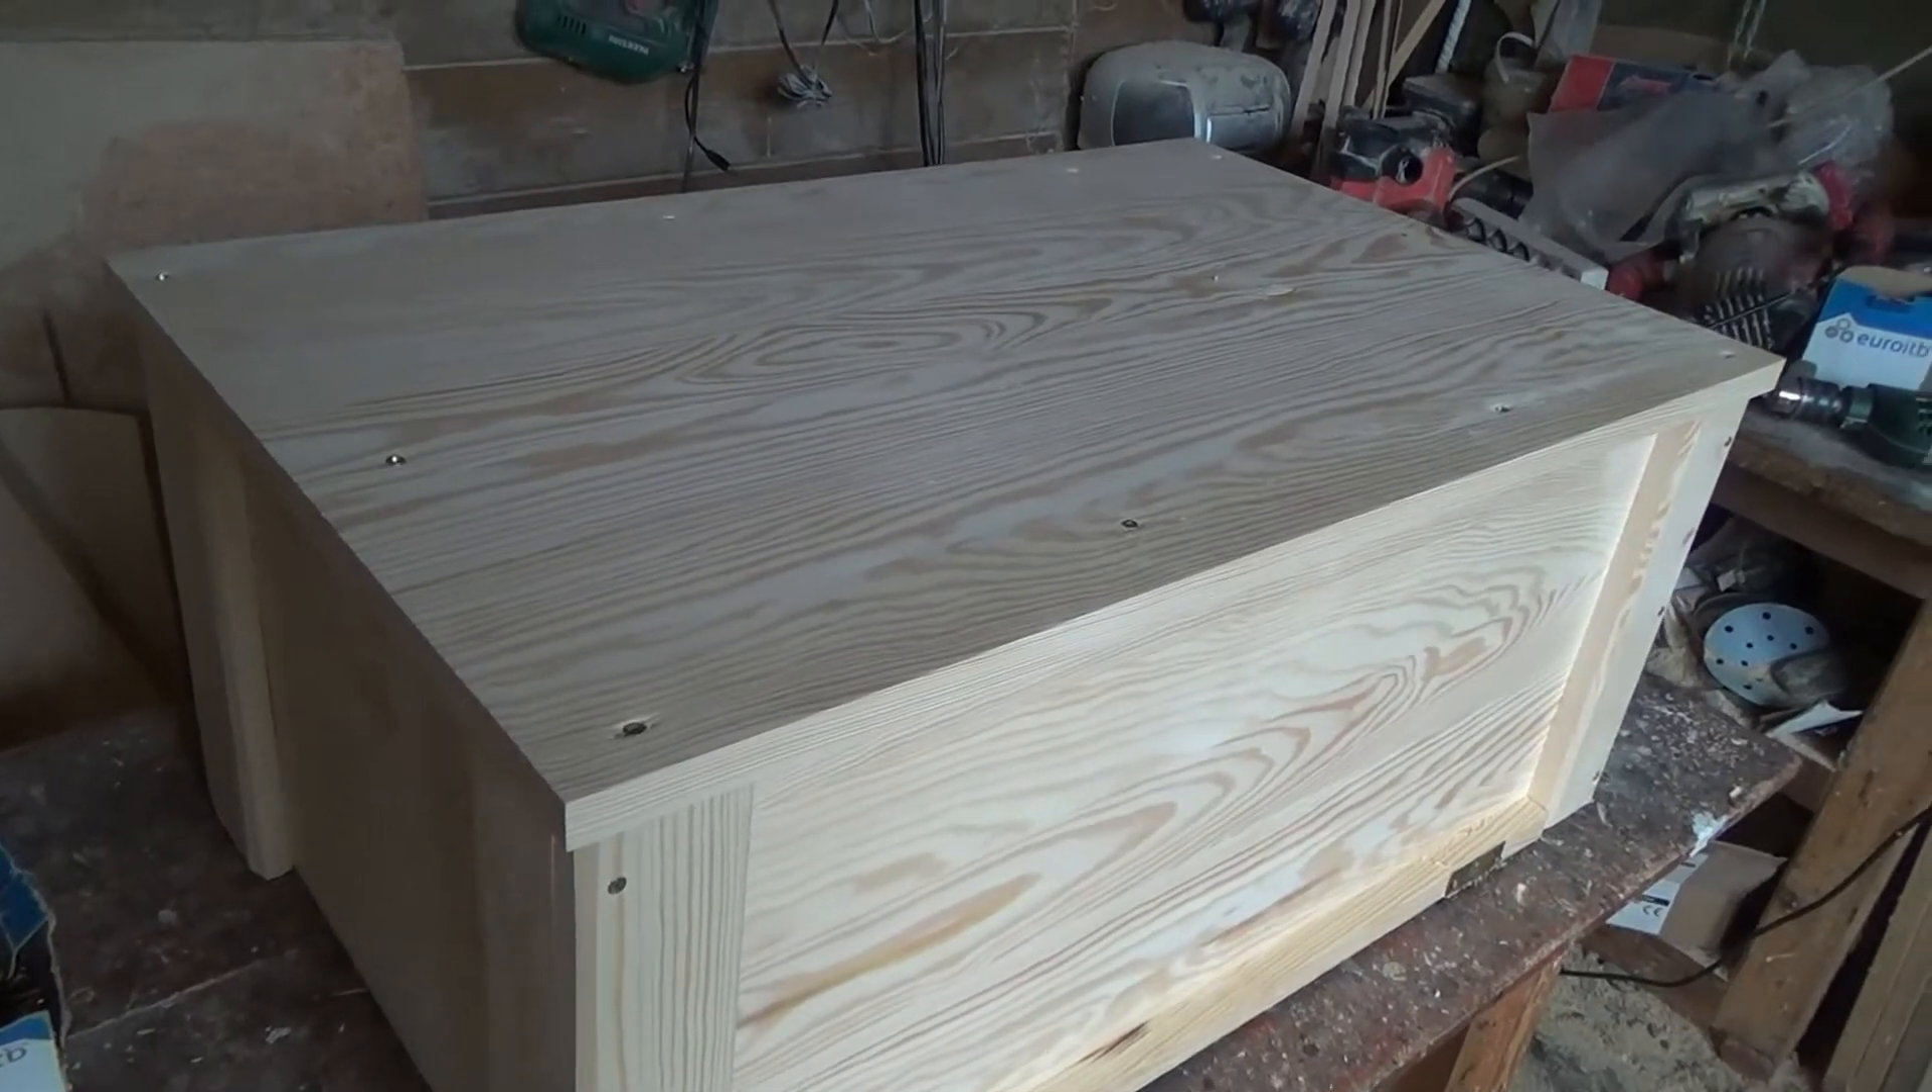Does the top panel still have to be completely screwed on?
No.